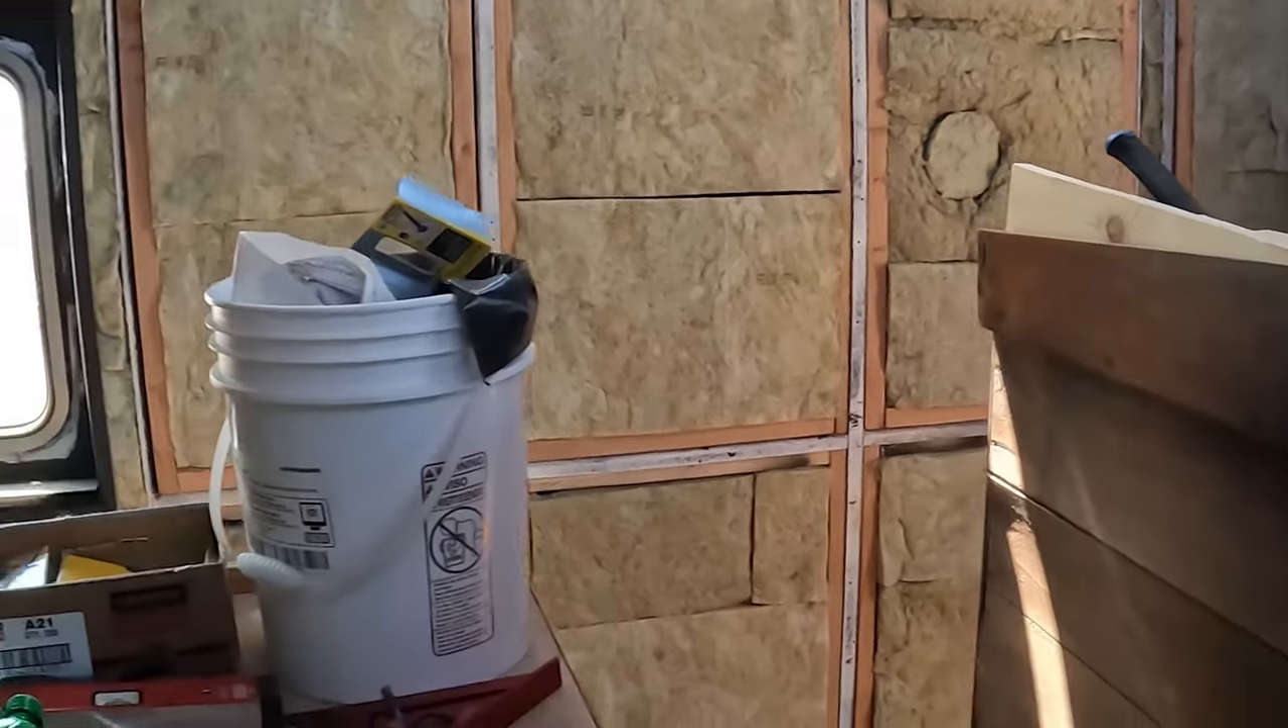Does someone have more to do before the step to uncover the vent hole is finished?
Yes.